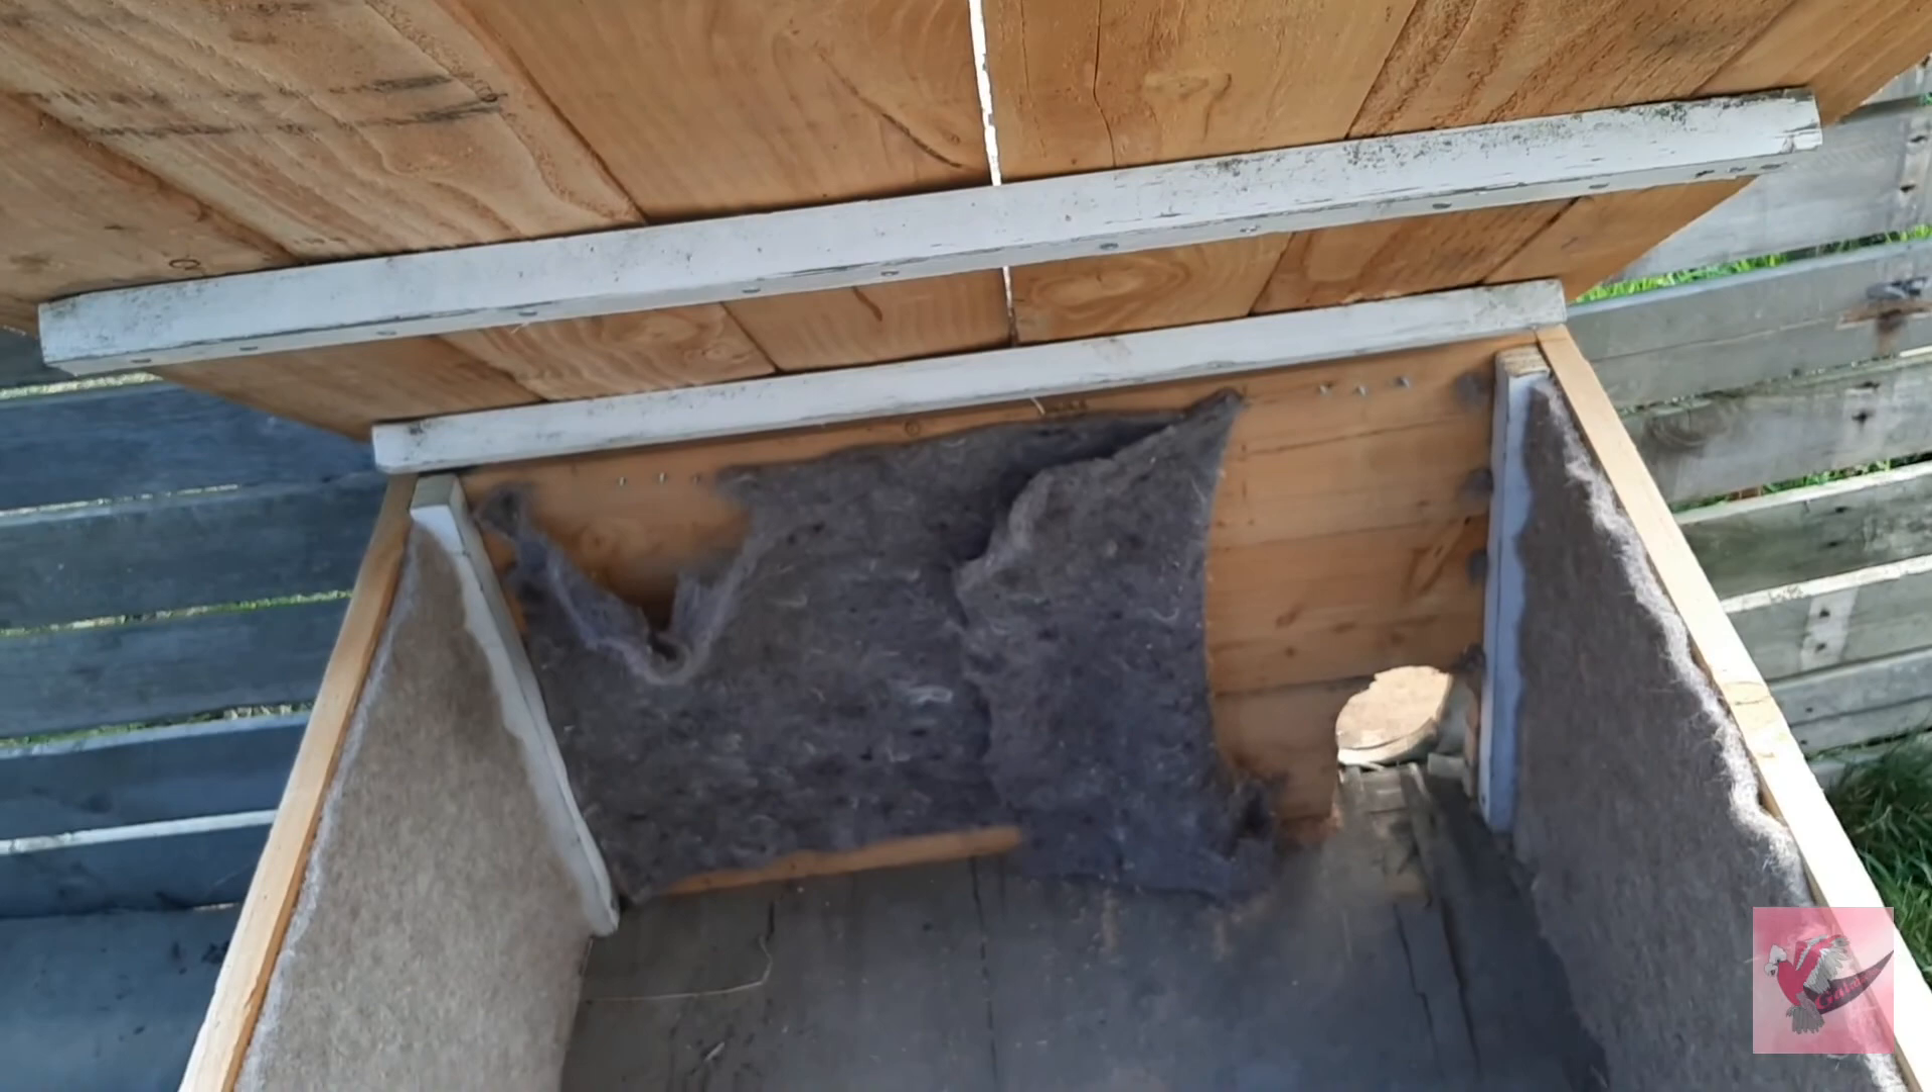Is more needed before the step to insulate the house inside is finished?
Yes.